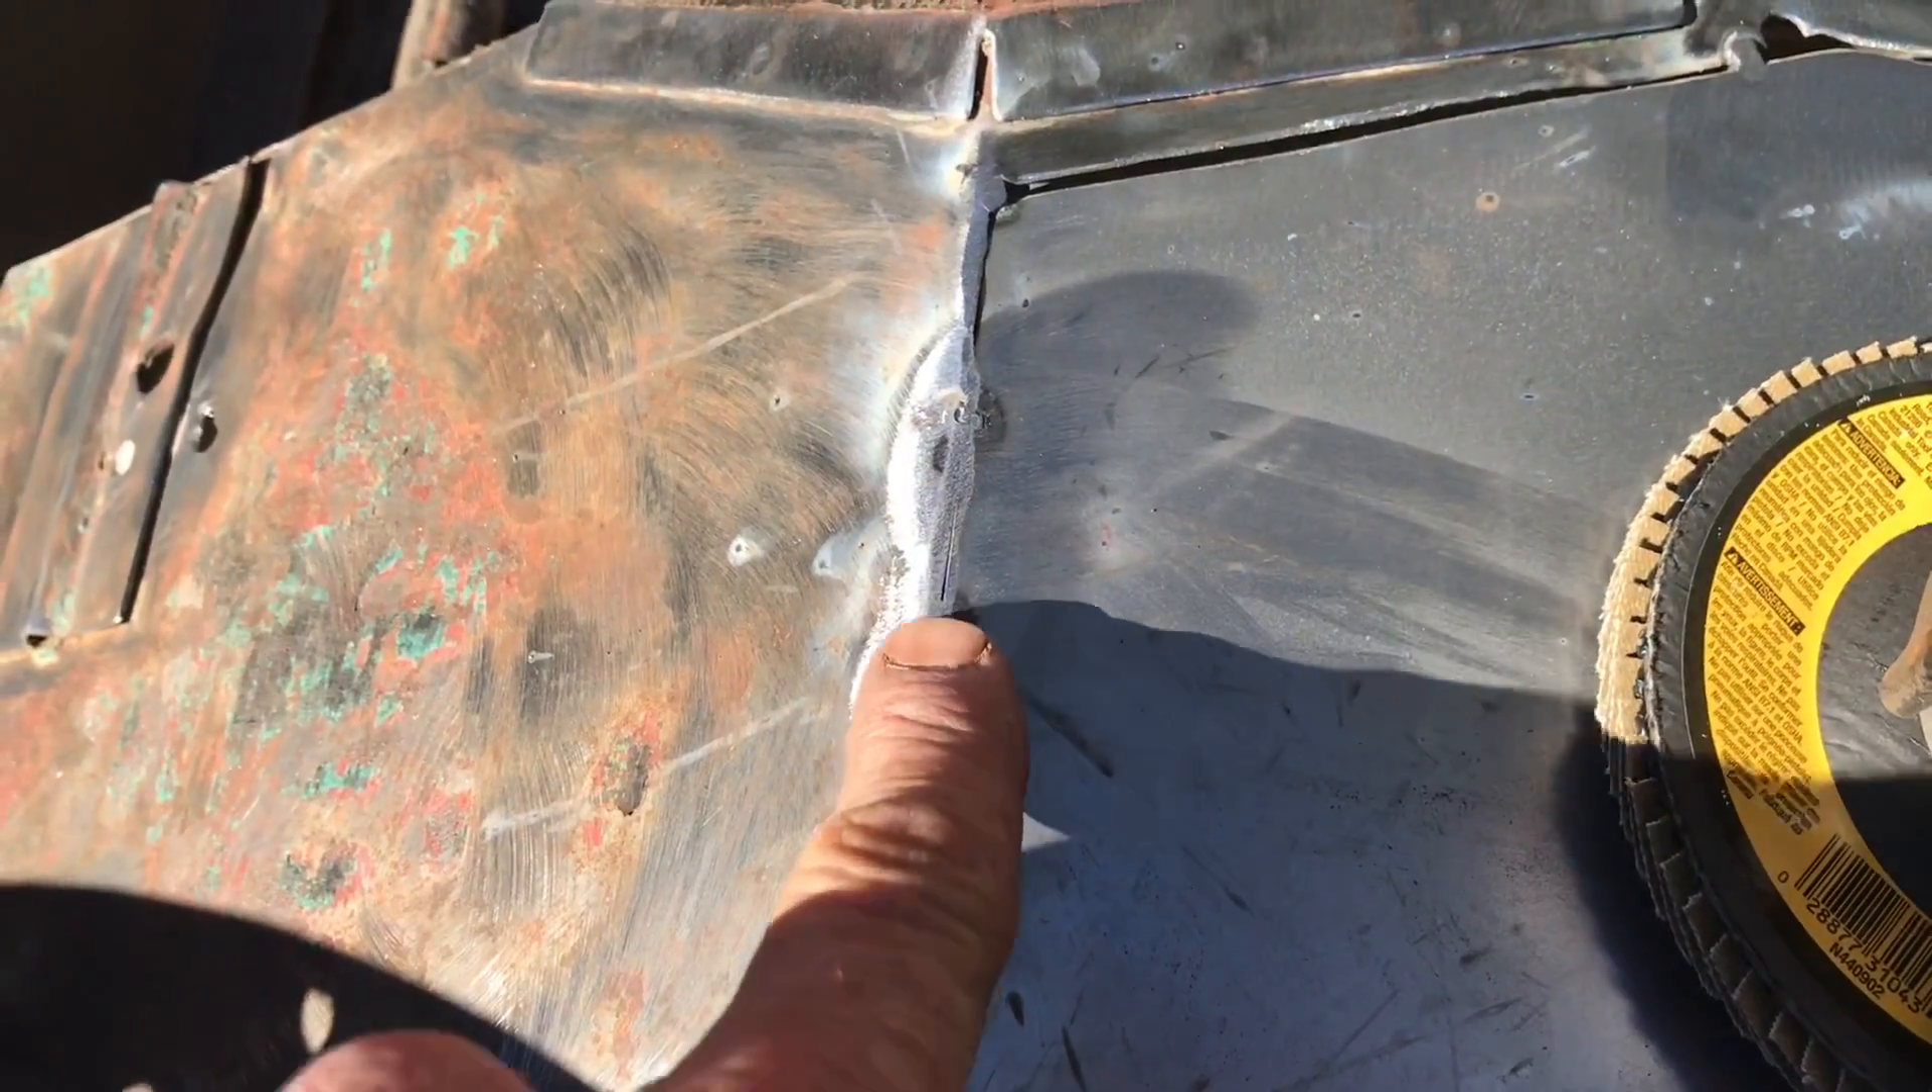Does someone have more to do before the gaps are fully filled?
Yes.